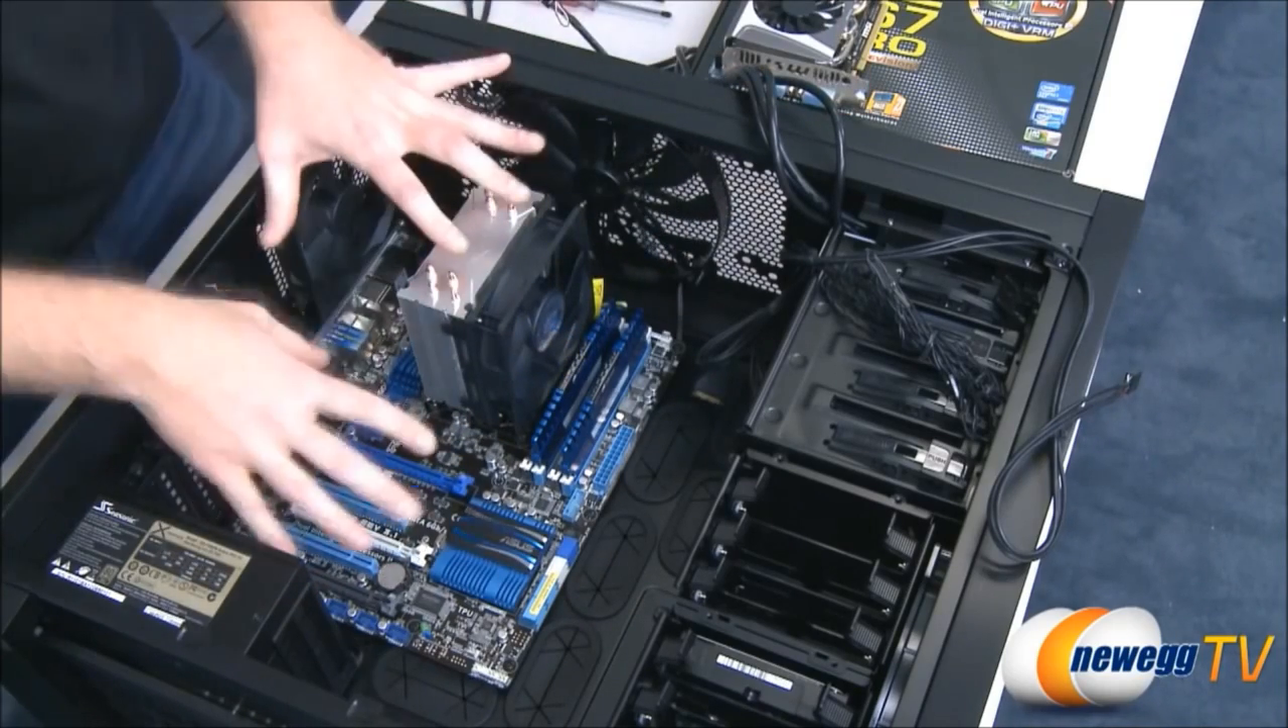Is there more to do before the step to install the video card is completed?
Yes.